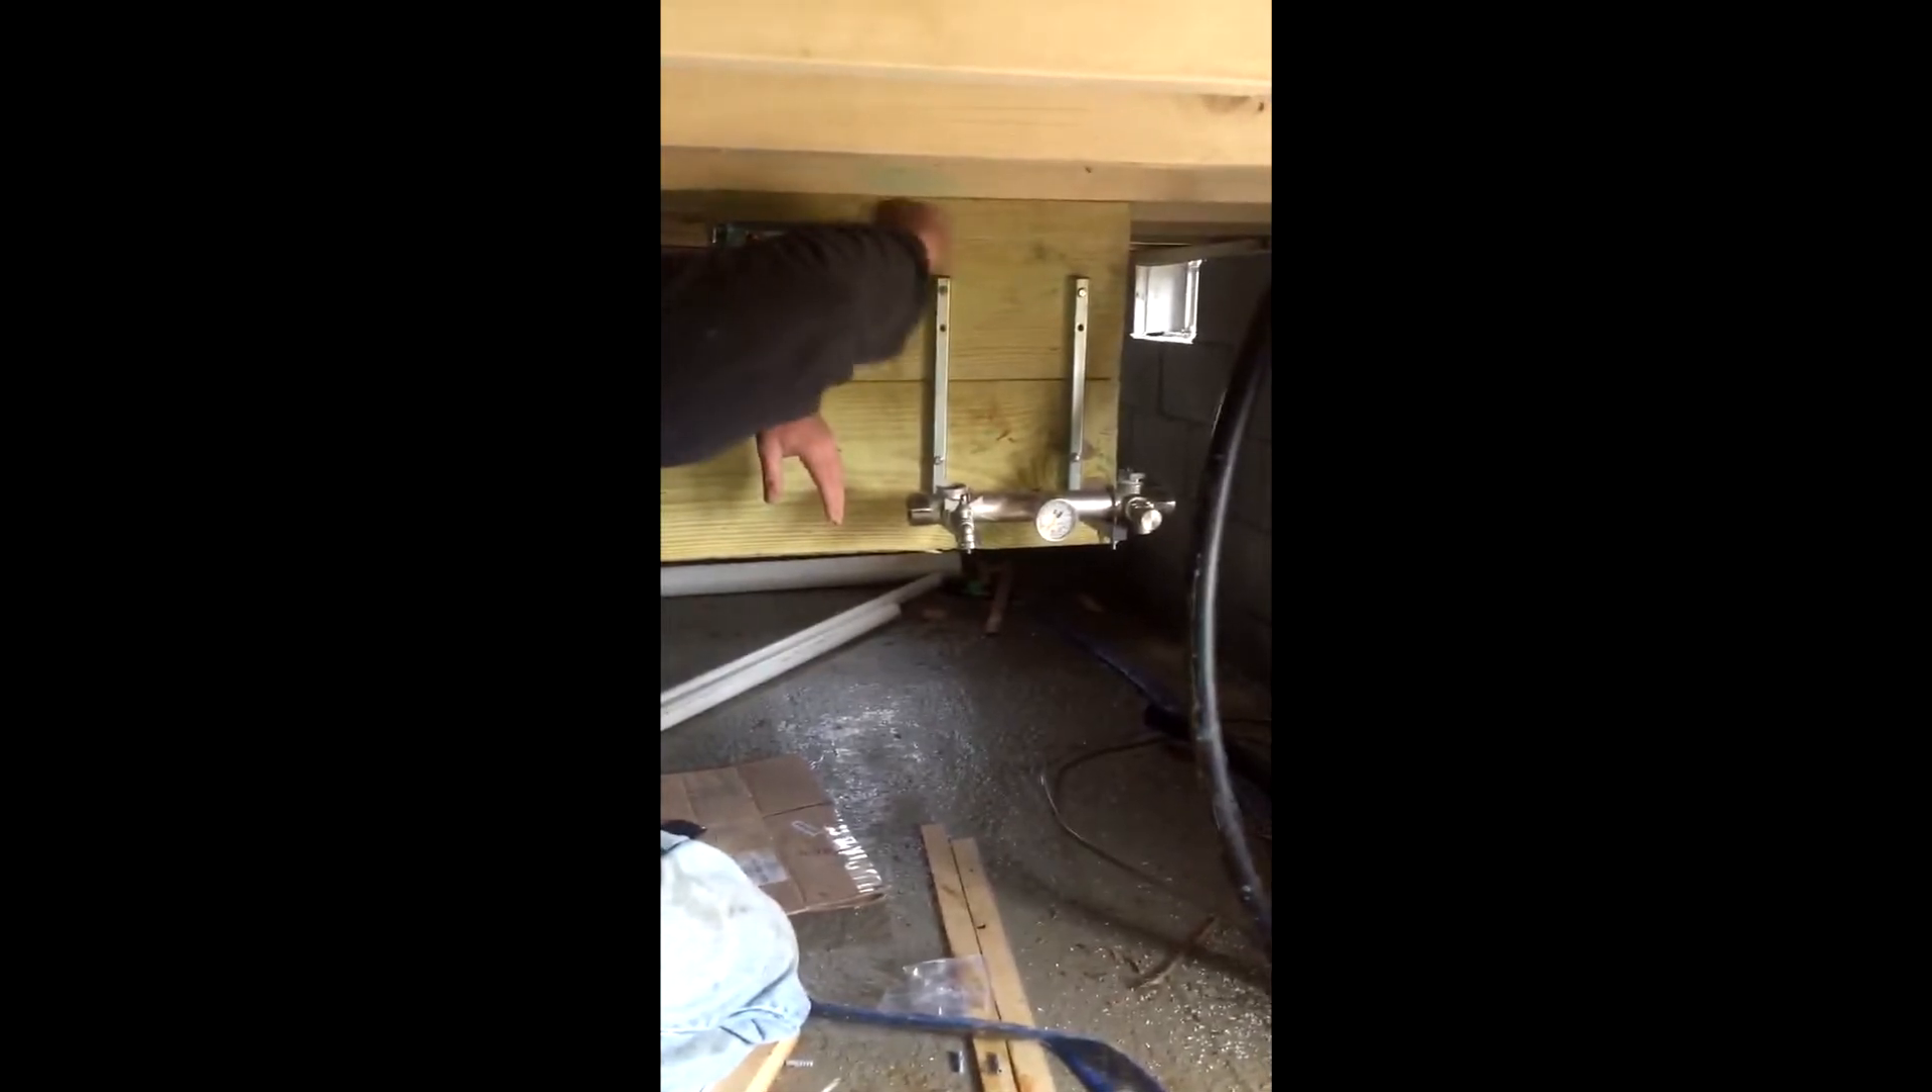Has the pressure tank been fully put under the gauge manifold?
No.